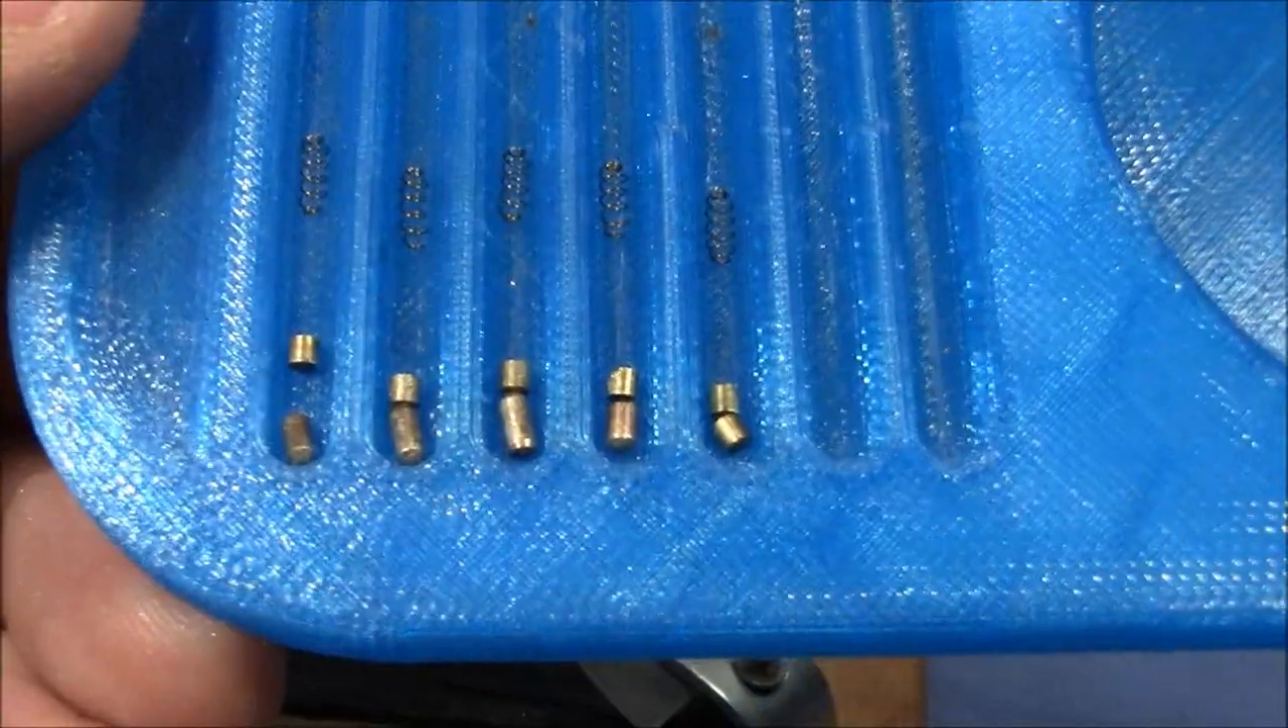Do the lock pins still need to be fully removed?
No.